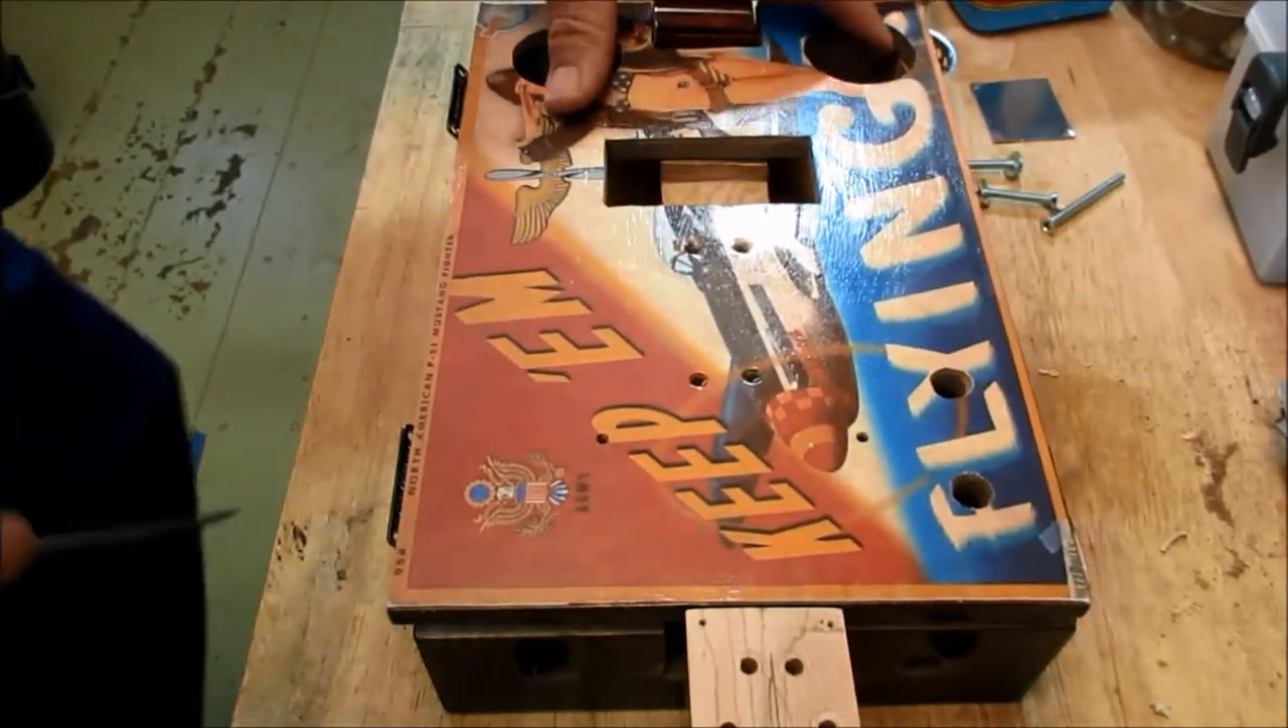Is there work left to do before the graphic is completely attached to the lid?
No.